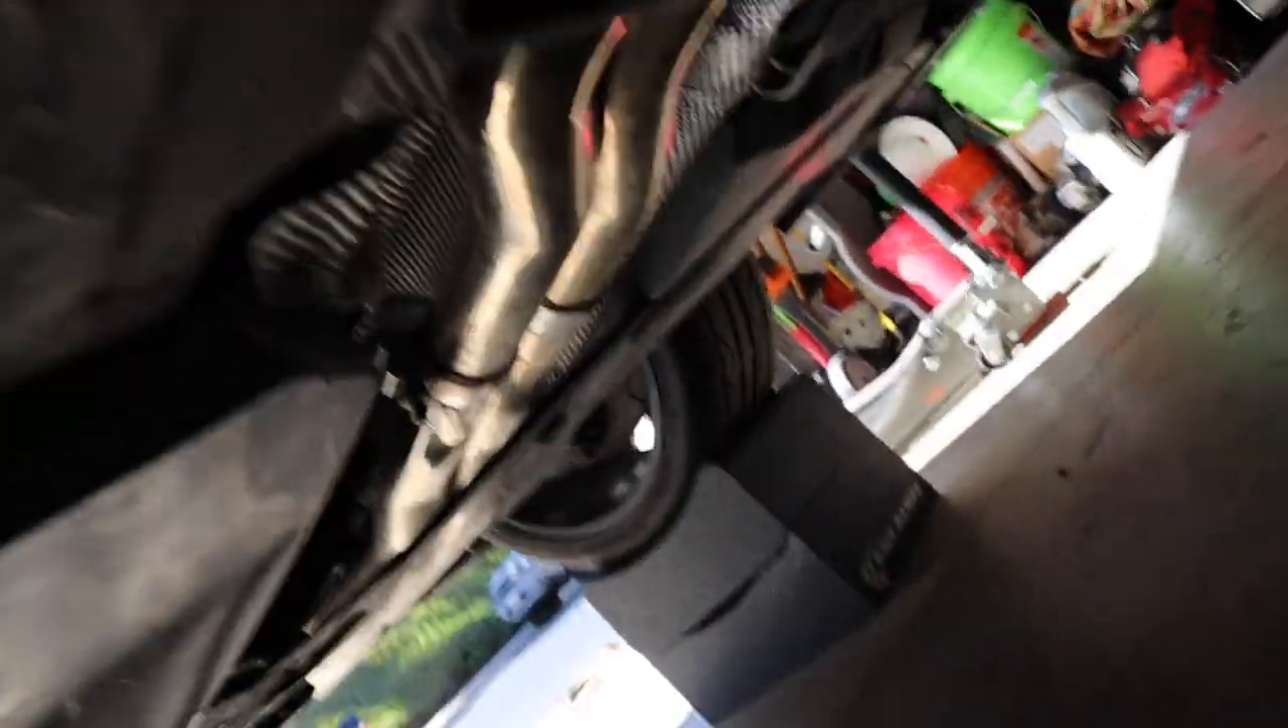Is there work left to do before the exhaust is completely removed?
Yes.